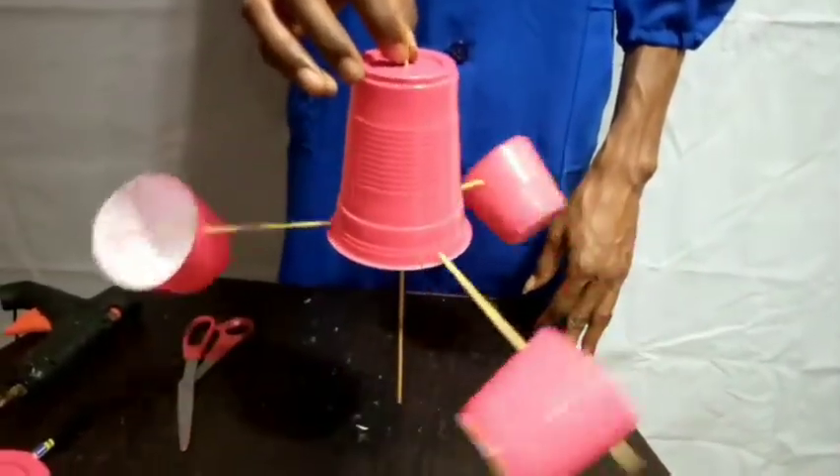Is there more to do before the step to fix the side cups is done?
No.